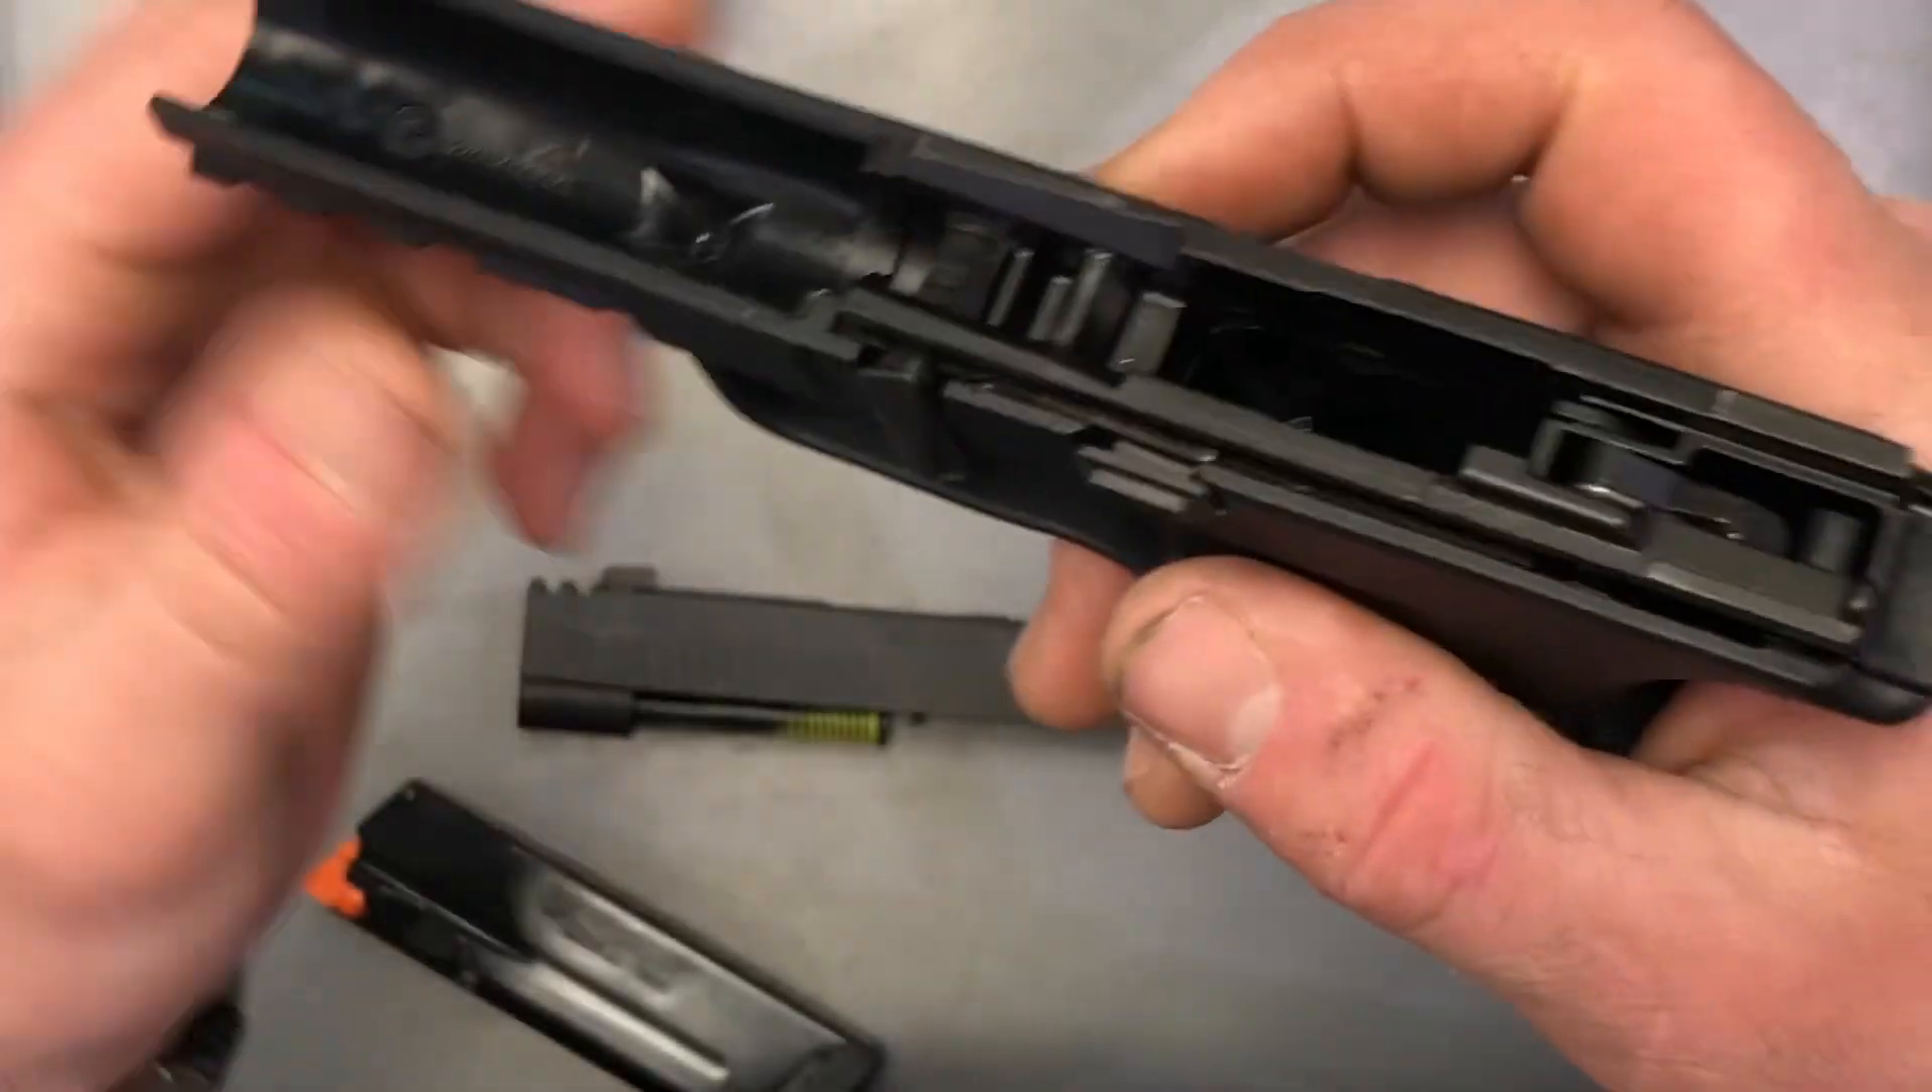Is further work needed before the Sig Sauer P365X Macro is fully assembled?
Yes.